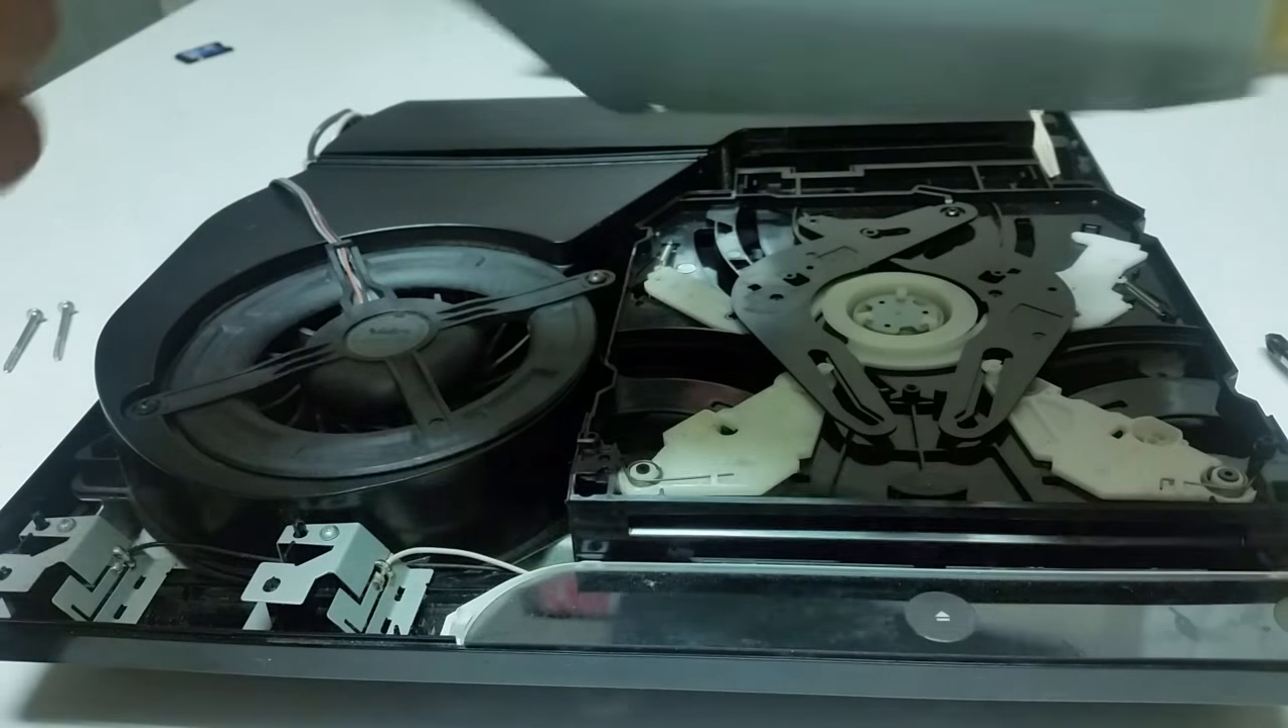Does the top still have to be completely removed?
No.